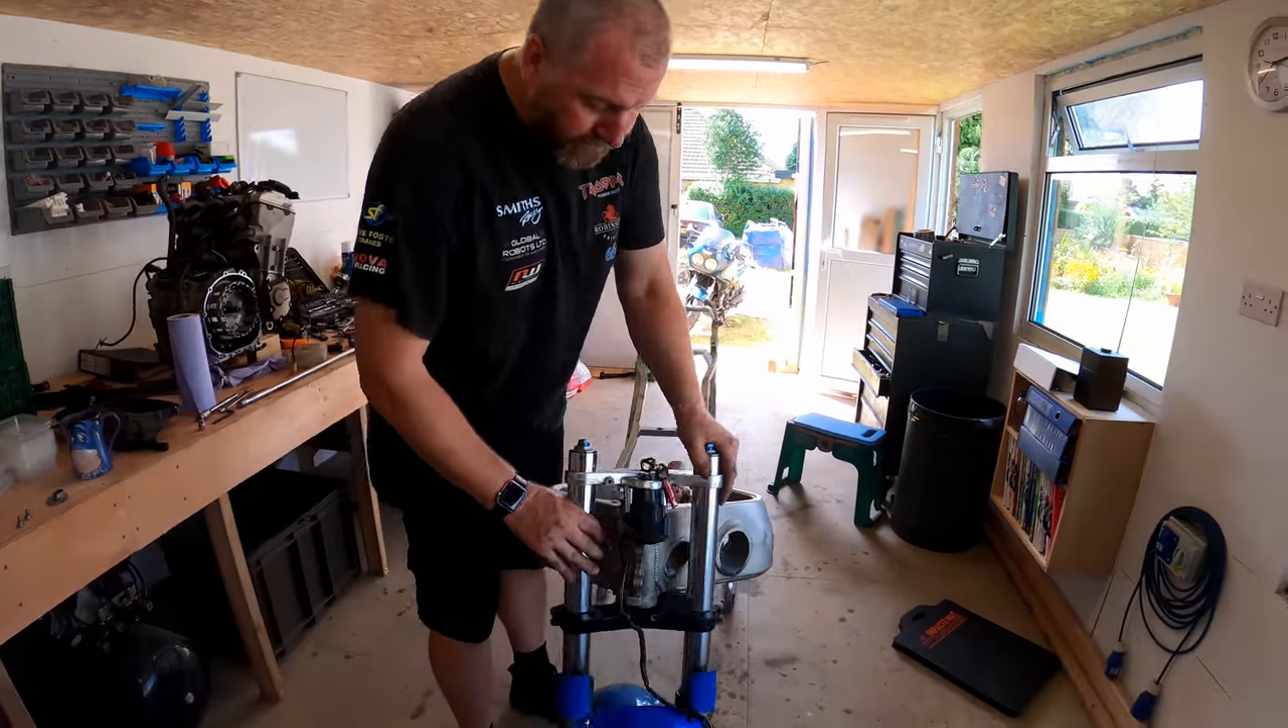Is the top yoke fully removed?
No.